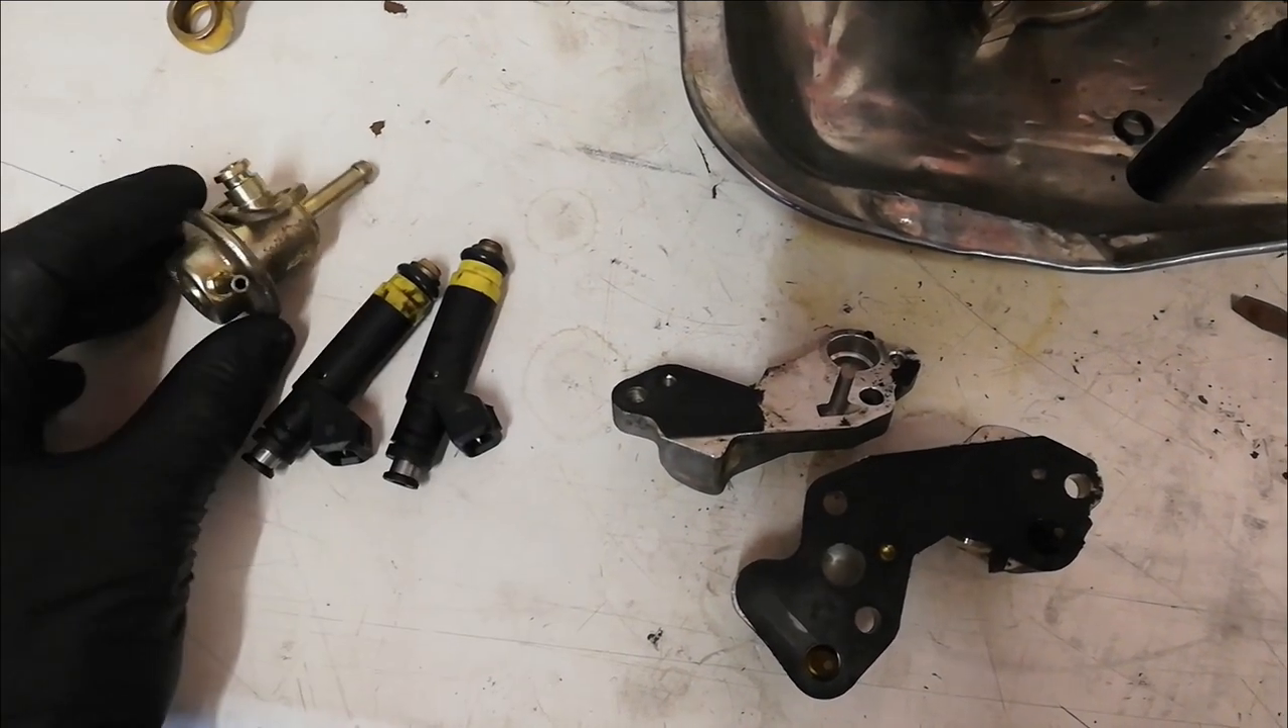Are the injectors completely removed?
Yes.